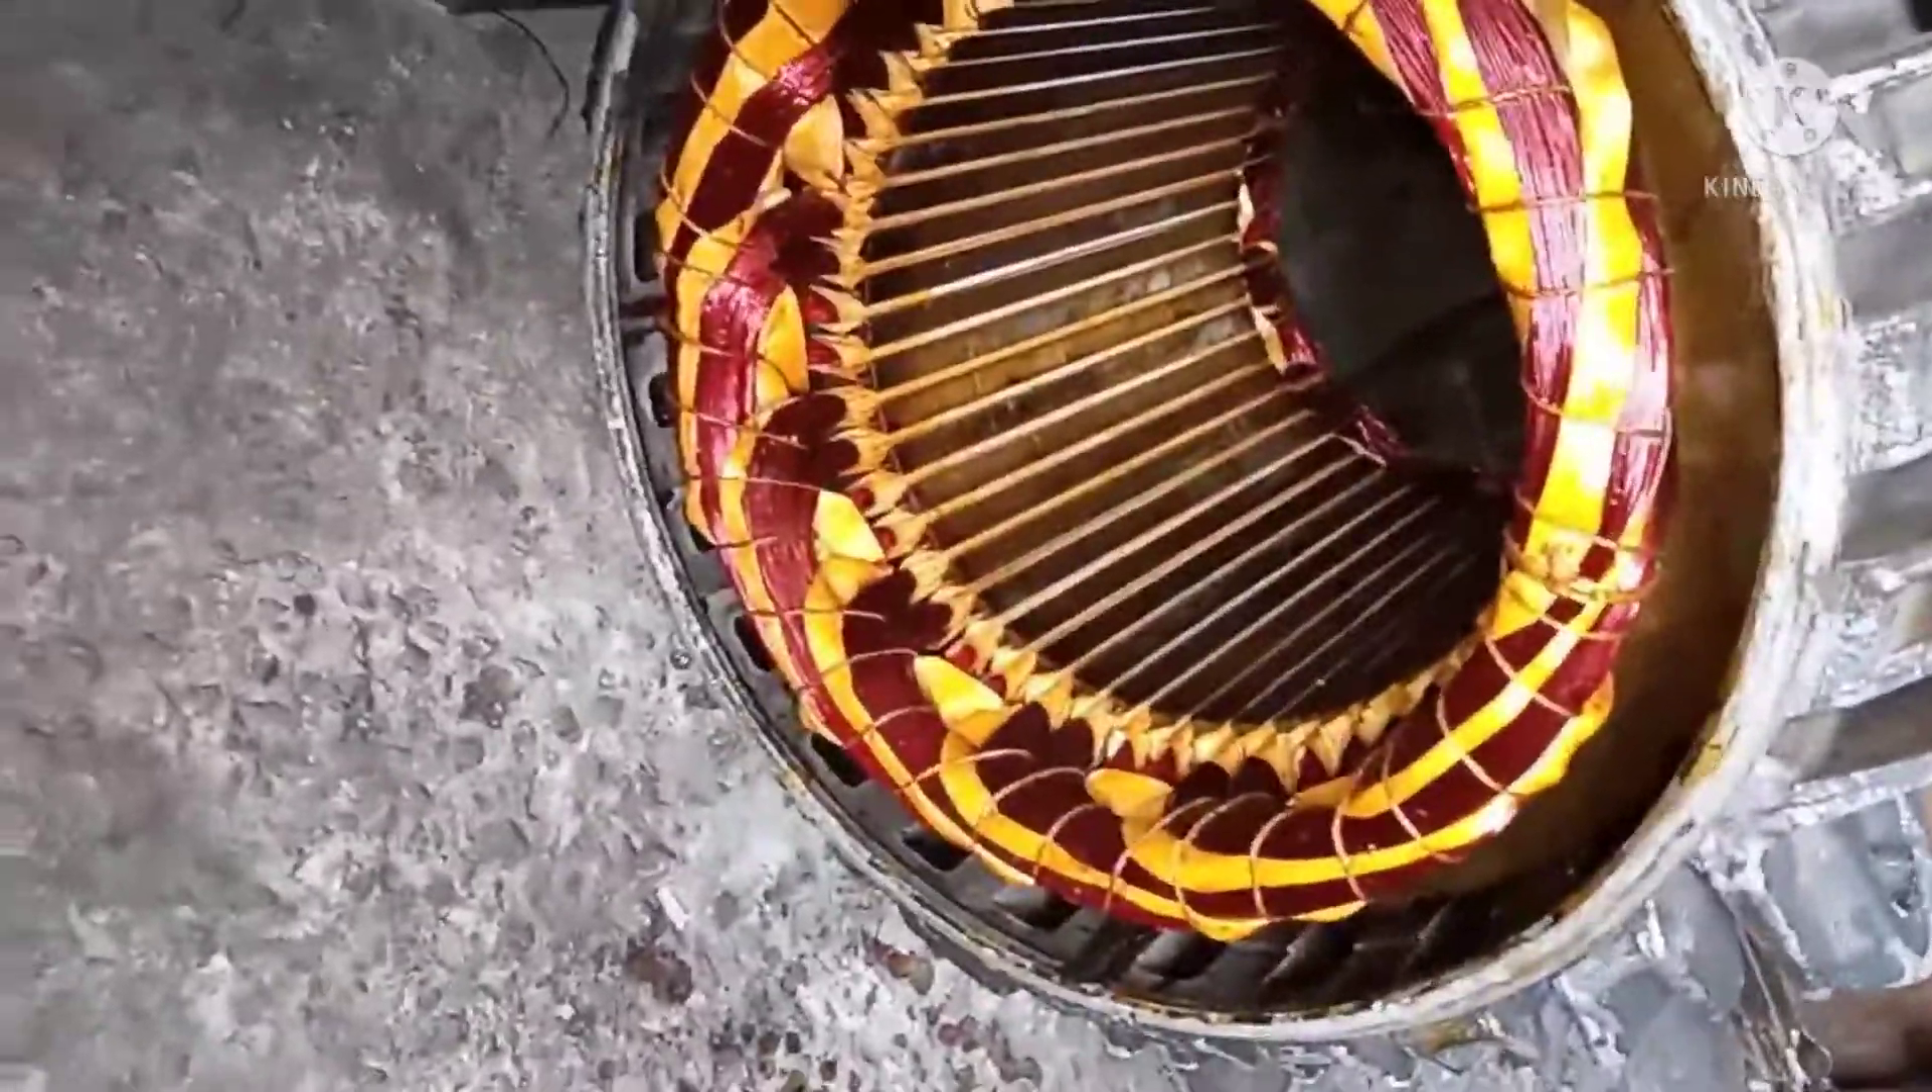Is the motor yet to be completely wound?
No.